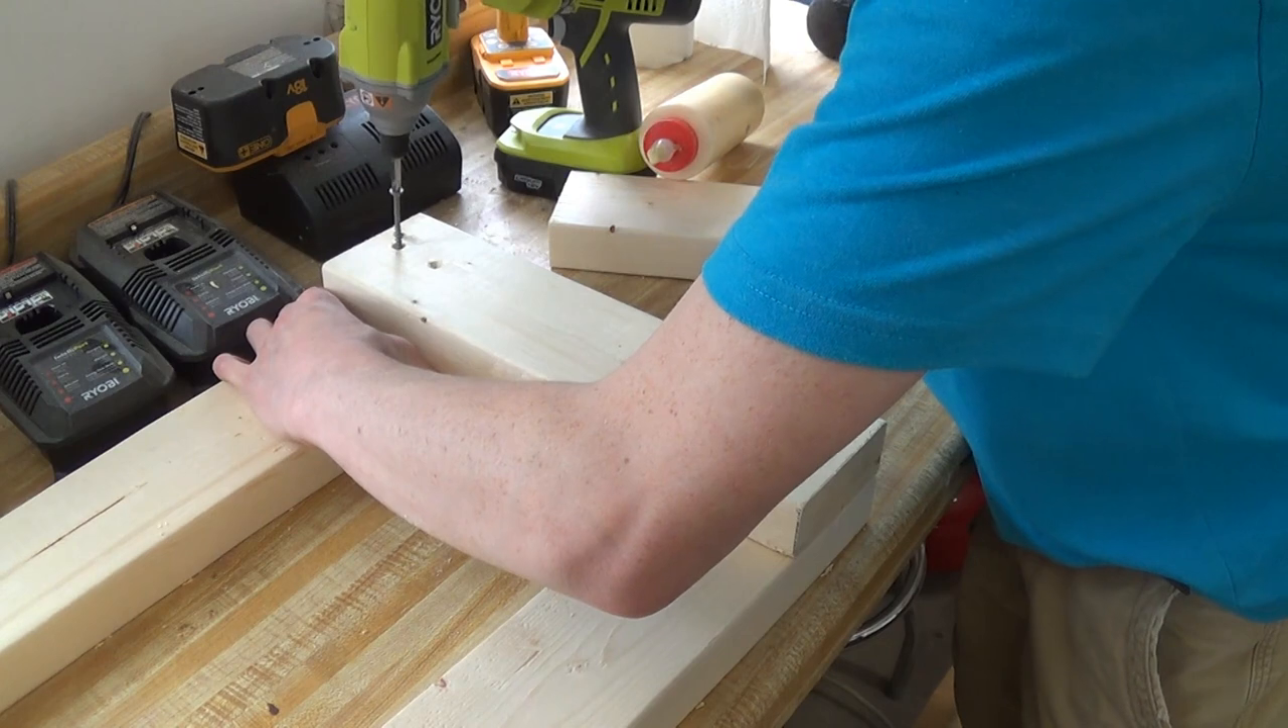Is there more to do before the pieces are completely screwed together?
Yes.